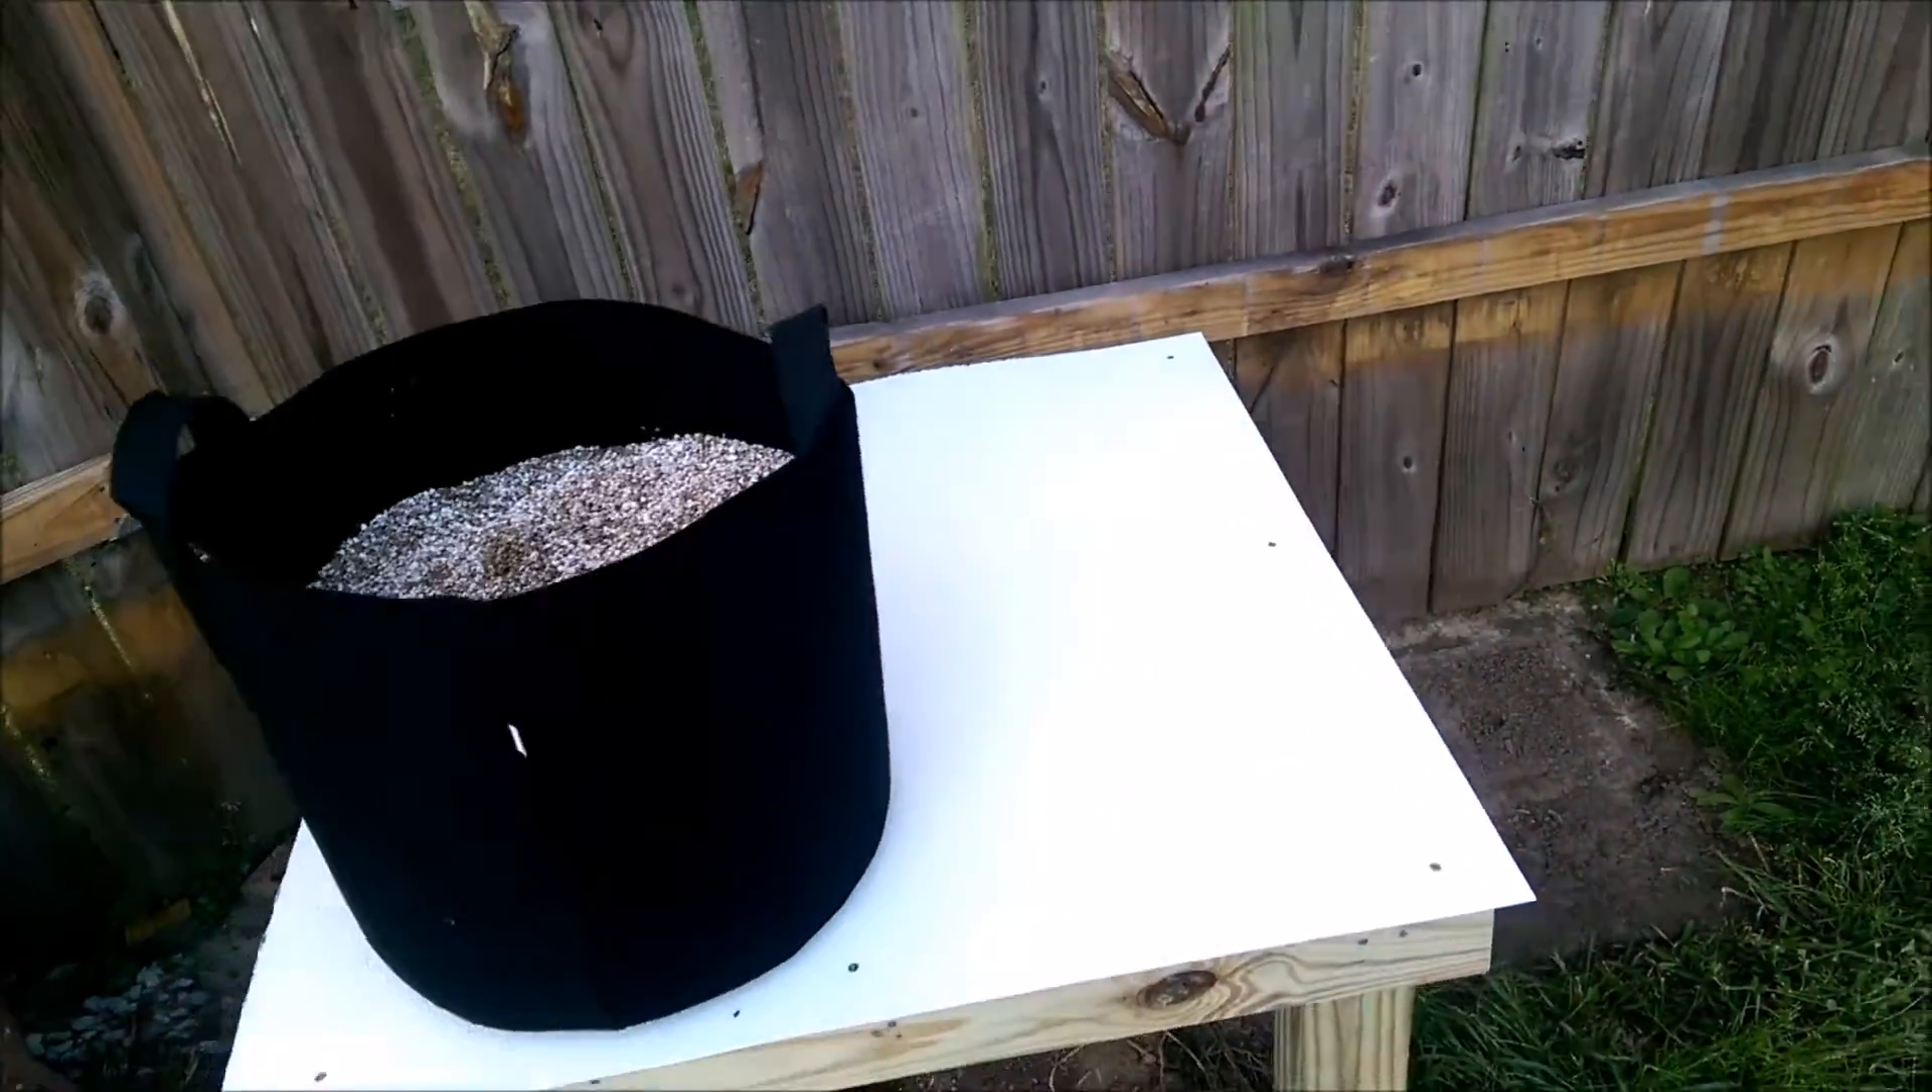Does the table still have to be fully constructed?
No.